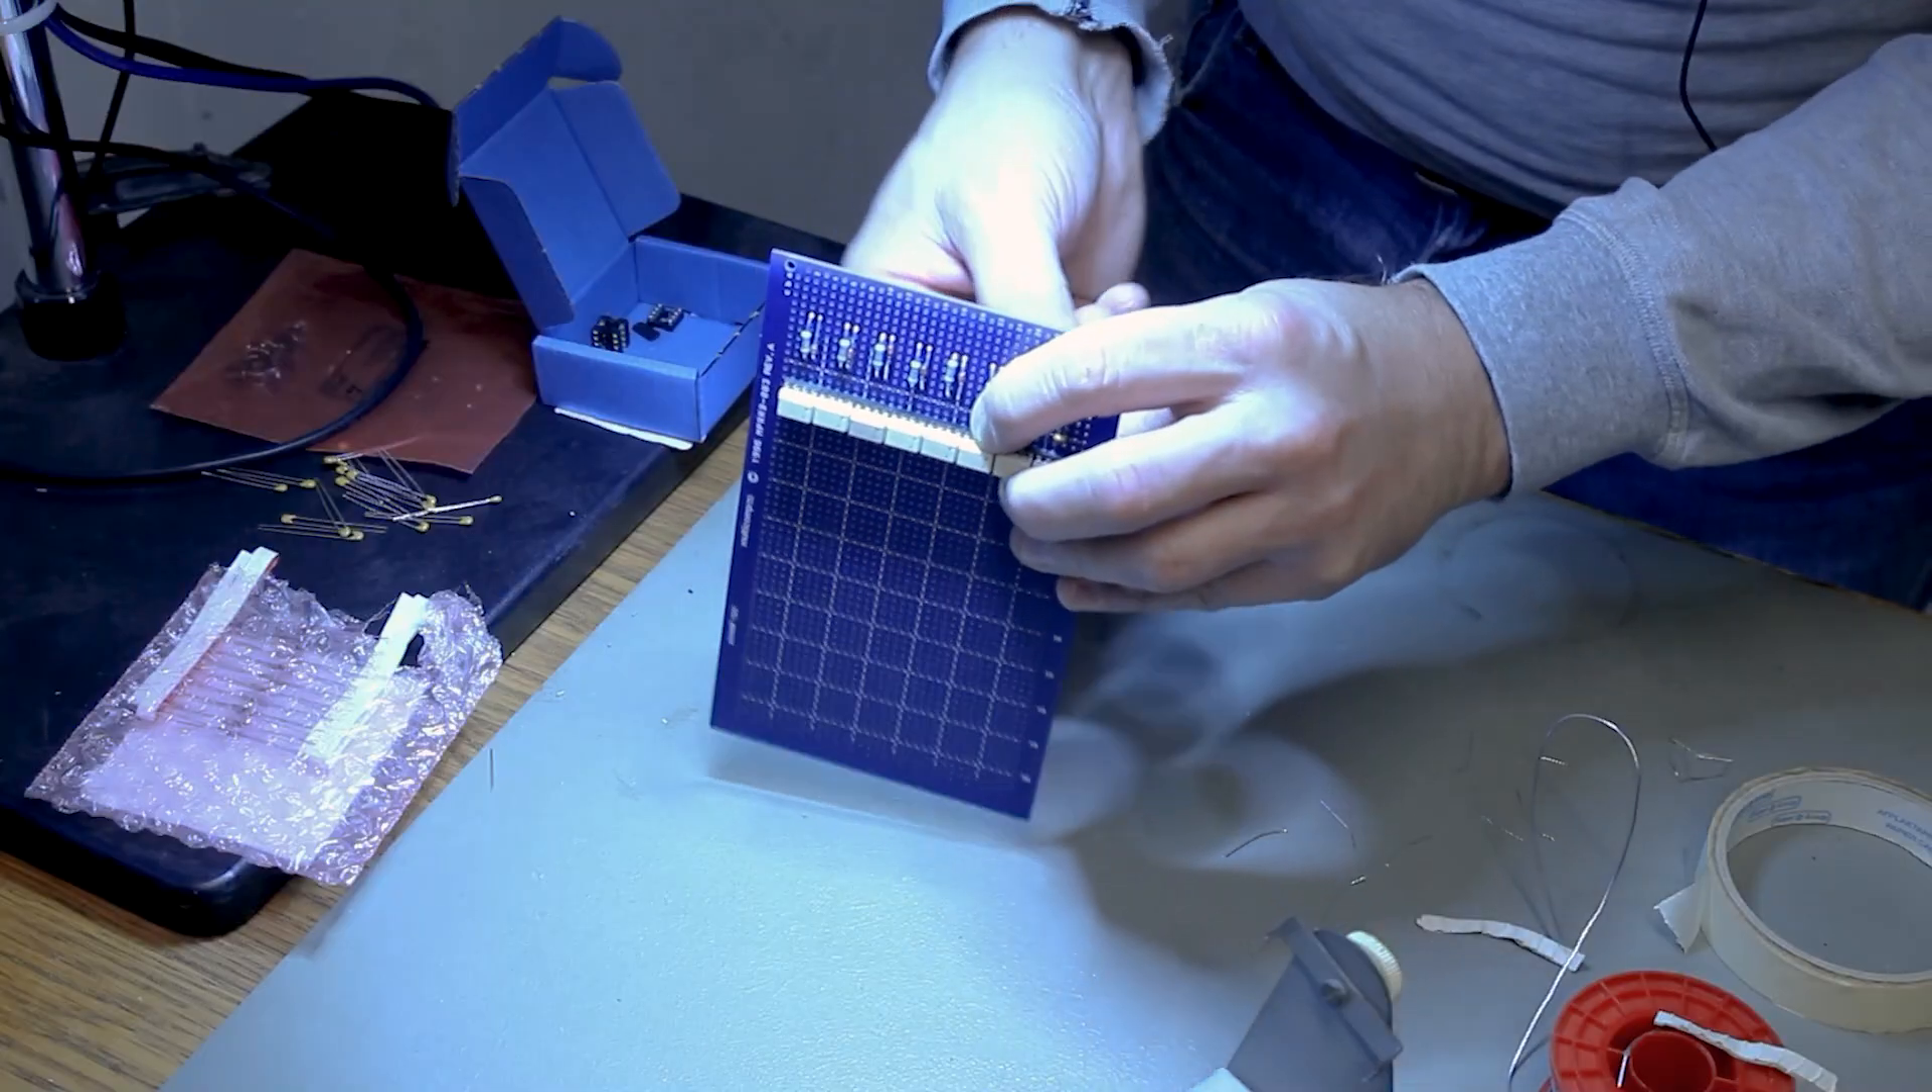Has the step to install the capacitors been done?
No.